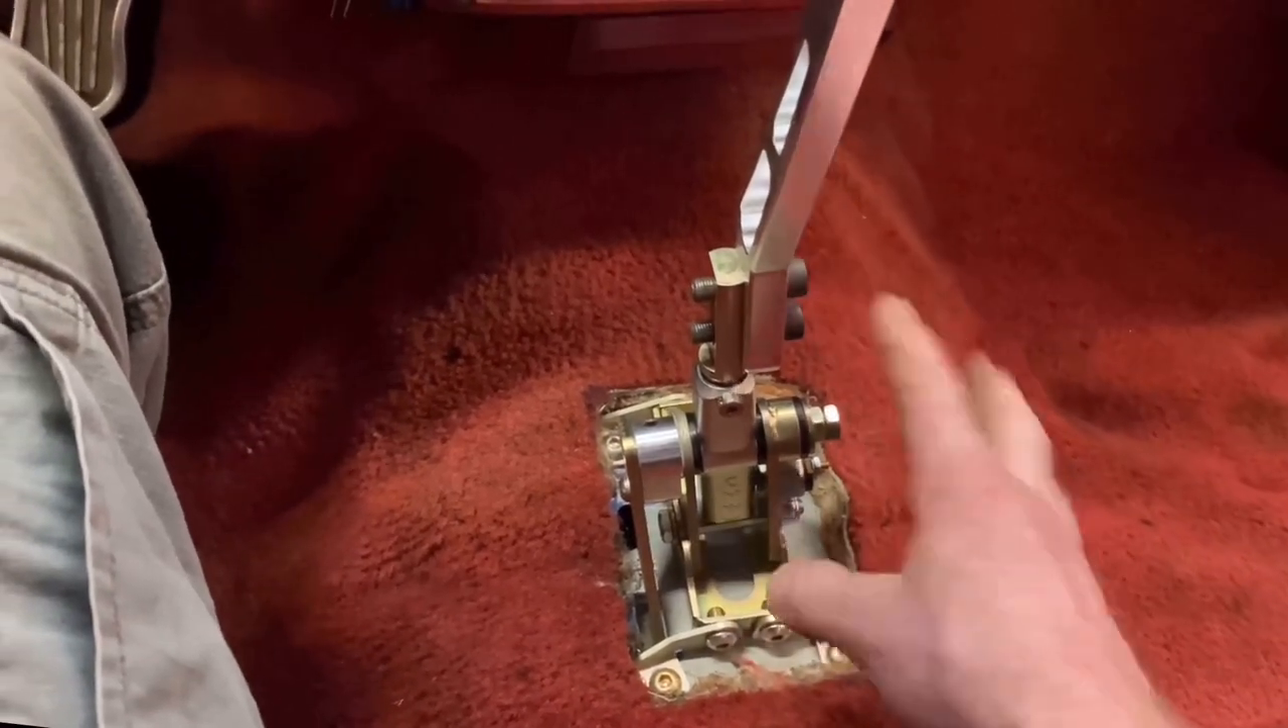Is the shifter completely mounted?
Yes.